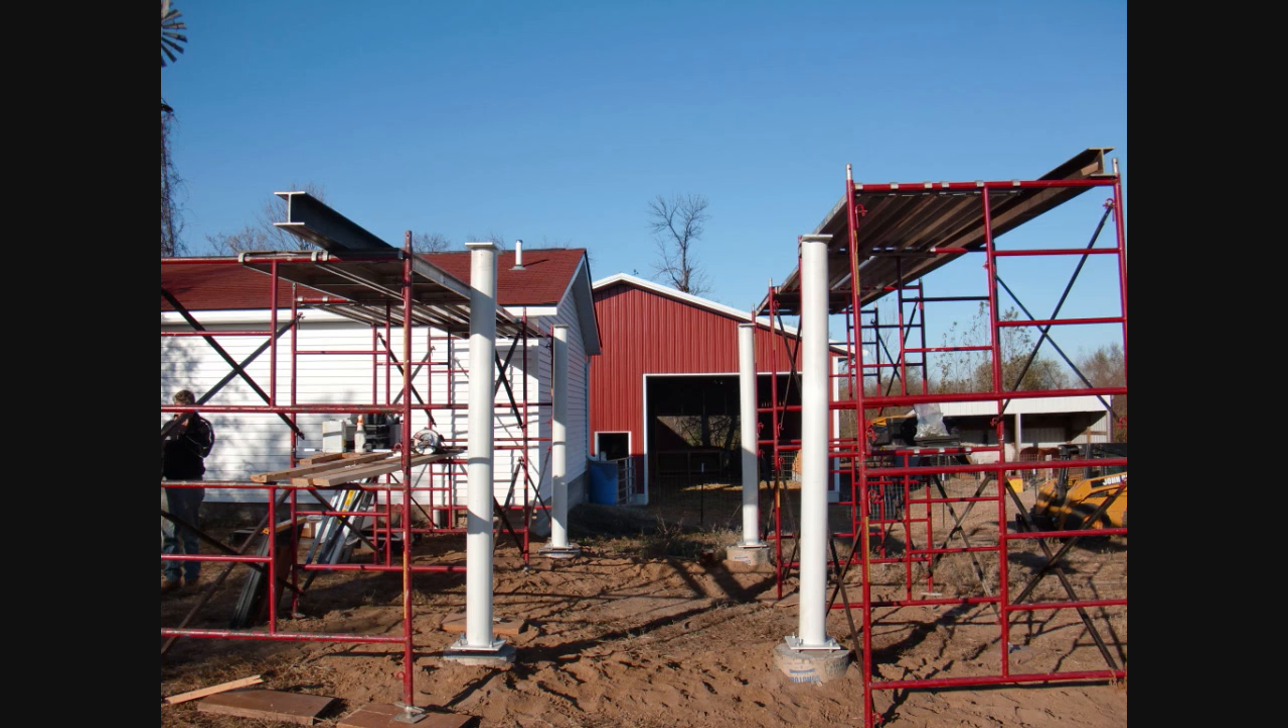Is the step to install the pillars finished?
Yes.